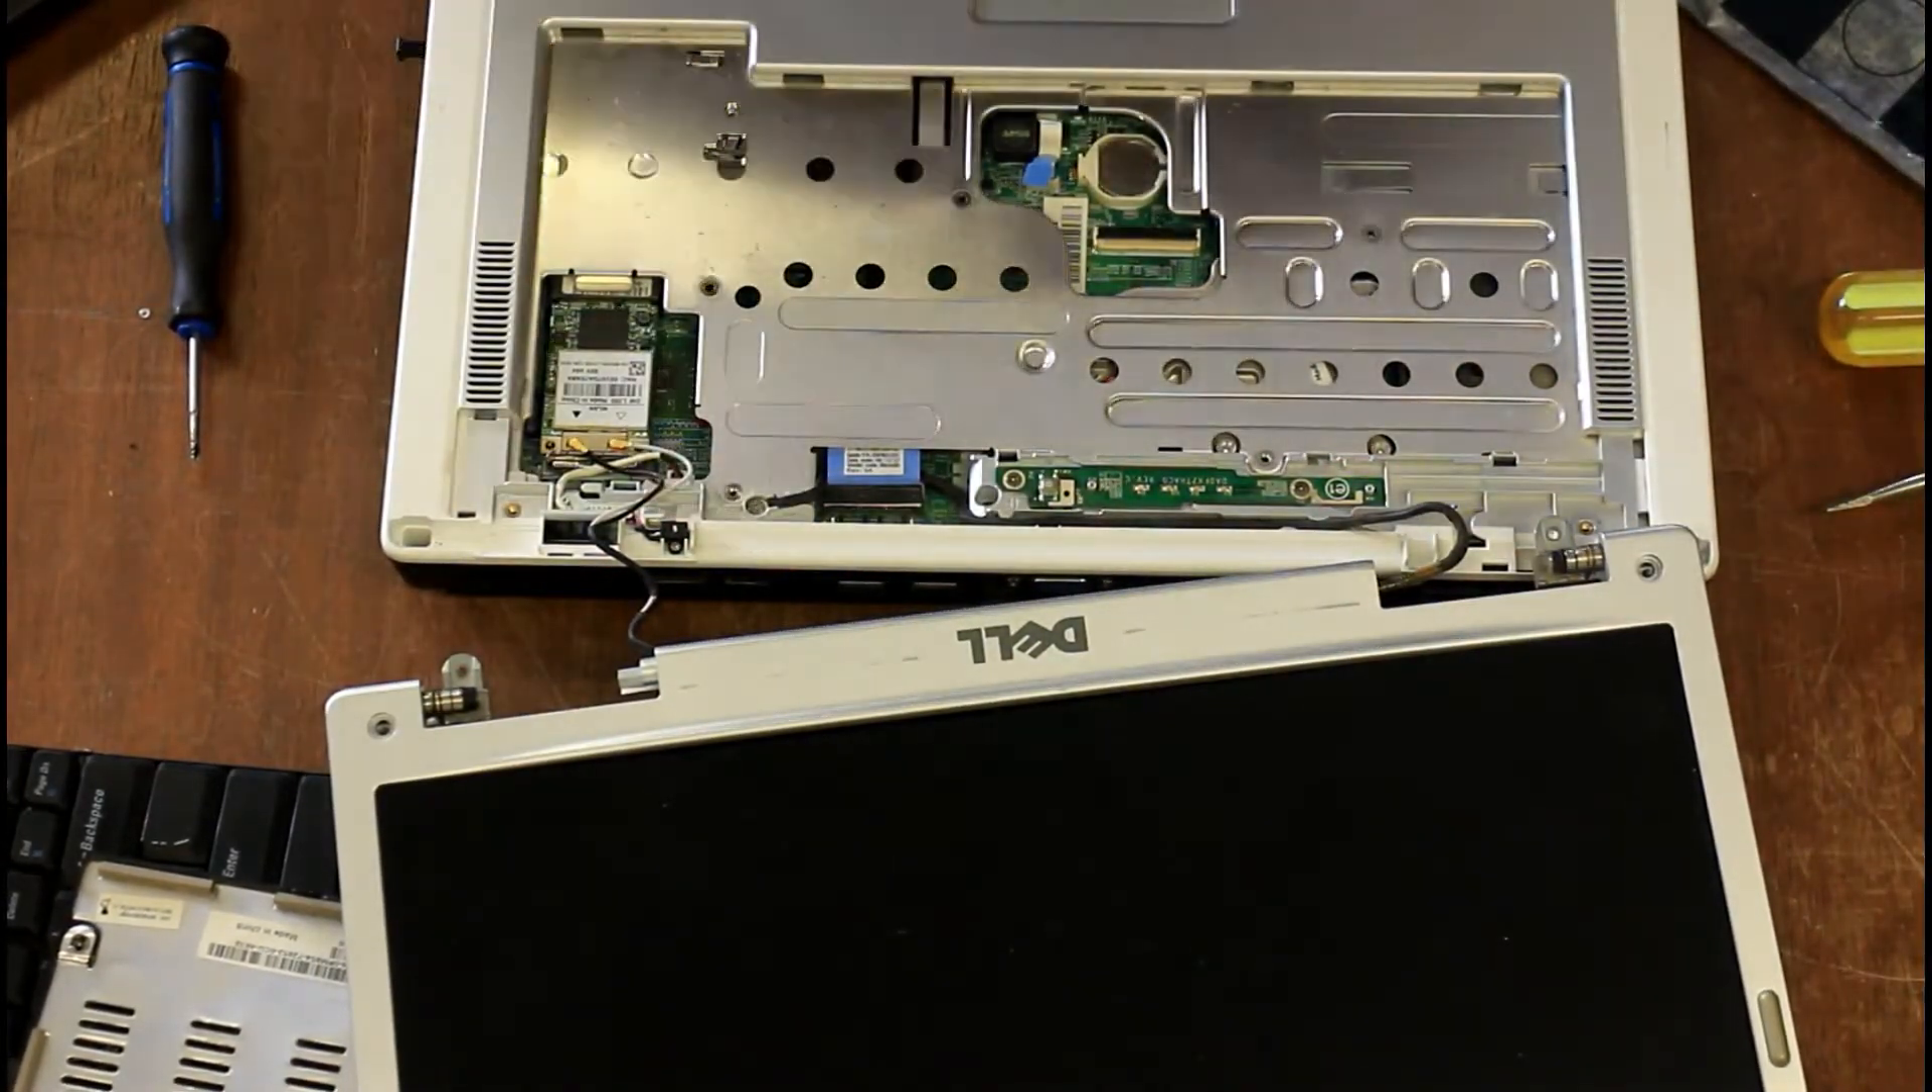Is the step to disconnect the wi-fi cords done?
No.